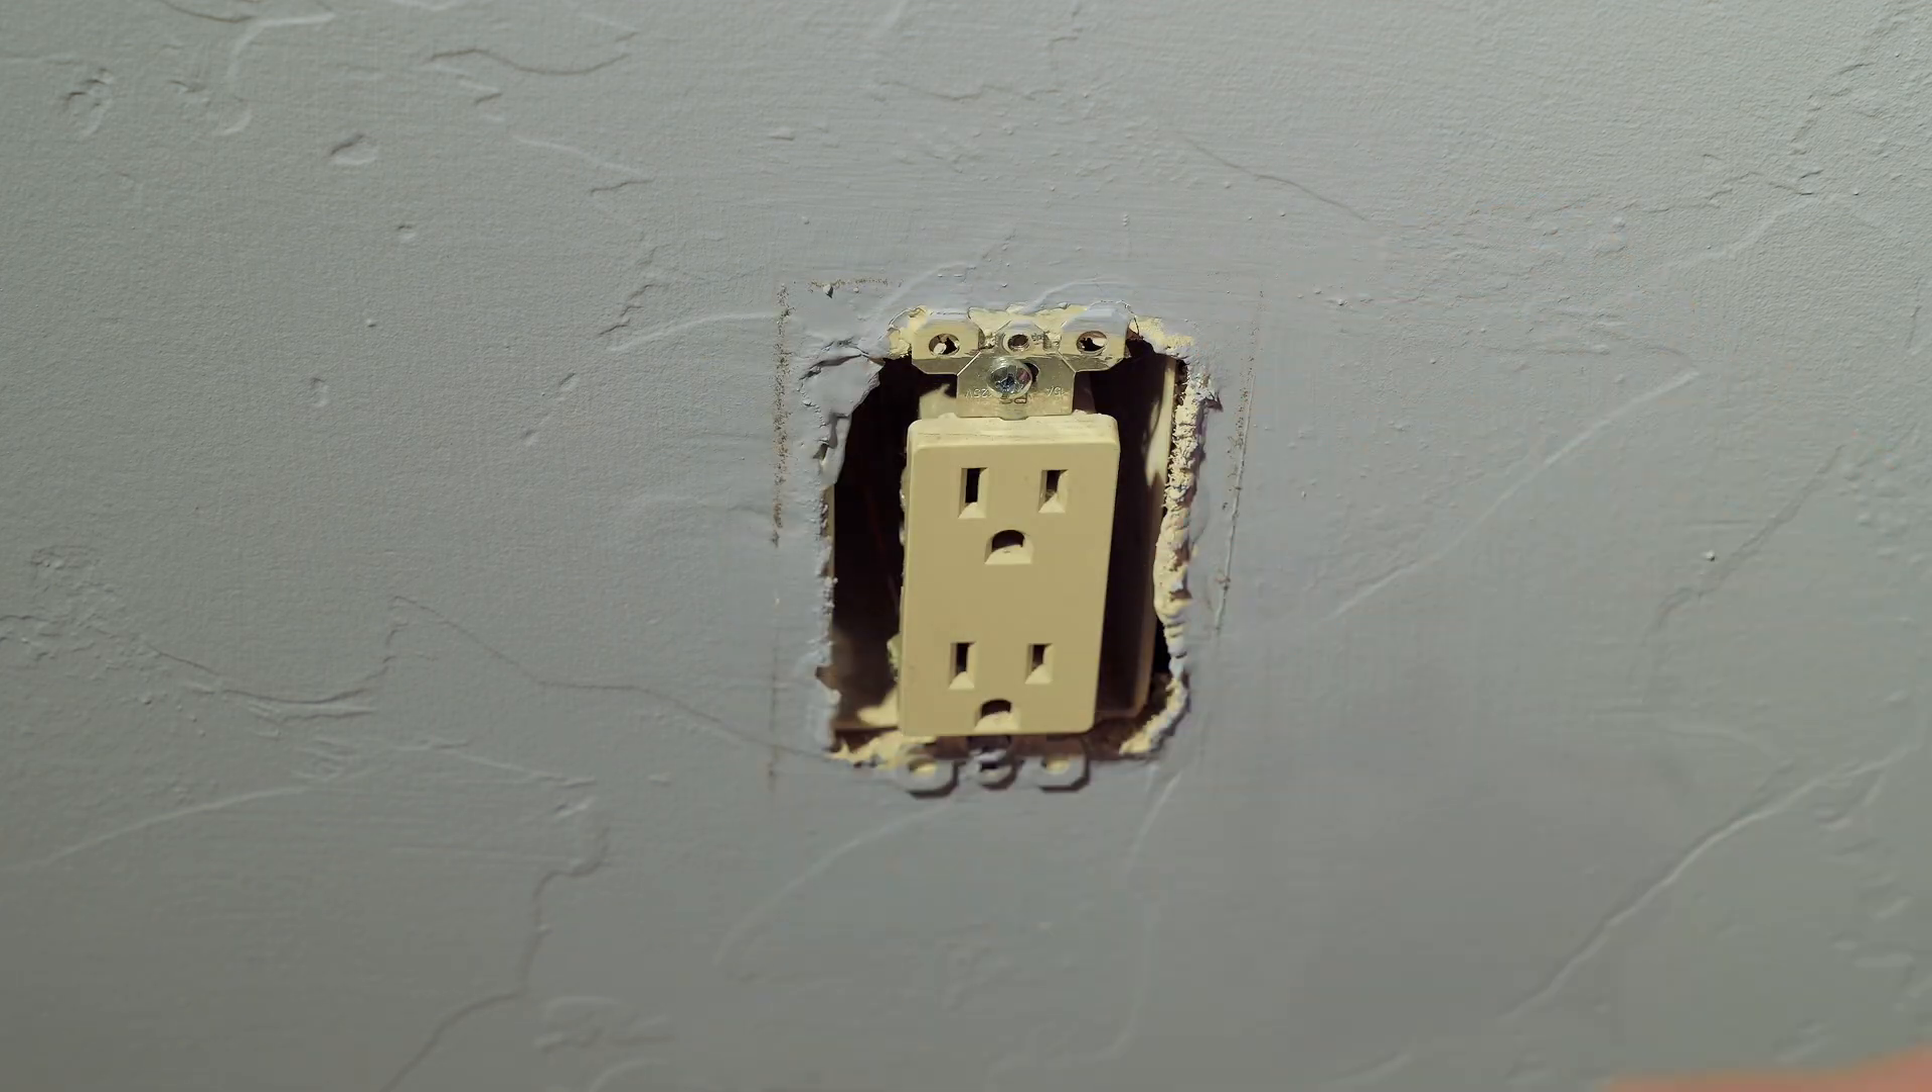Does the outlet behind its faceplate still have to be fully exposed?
No.